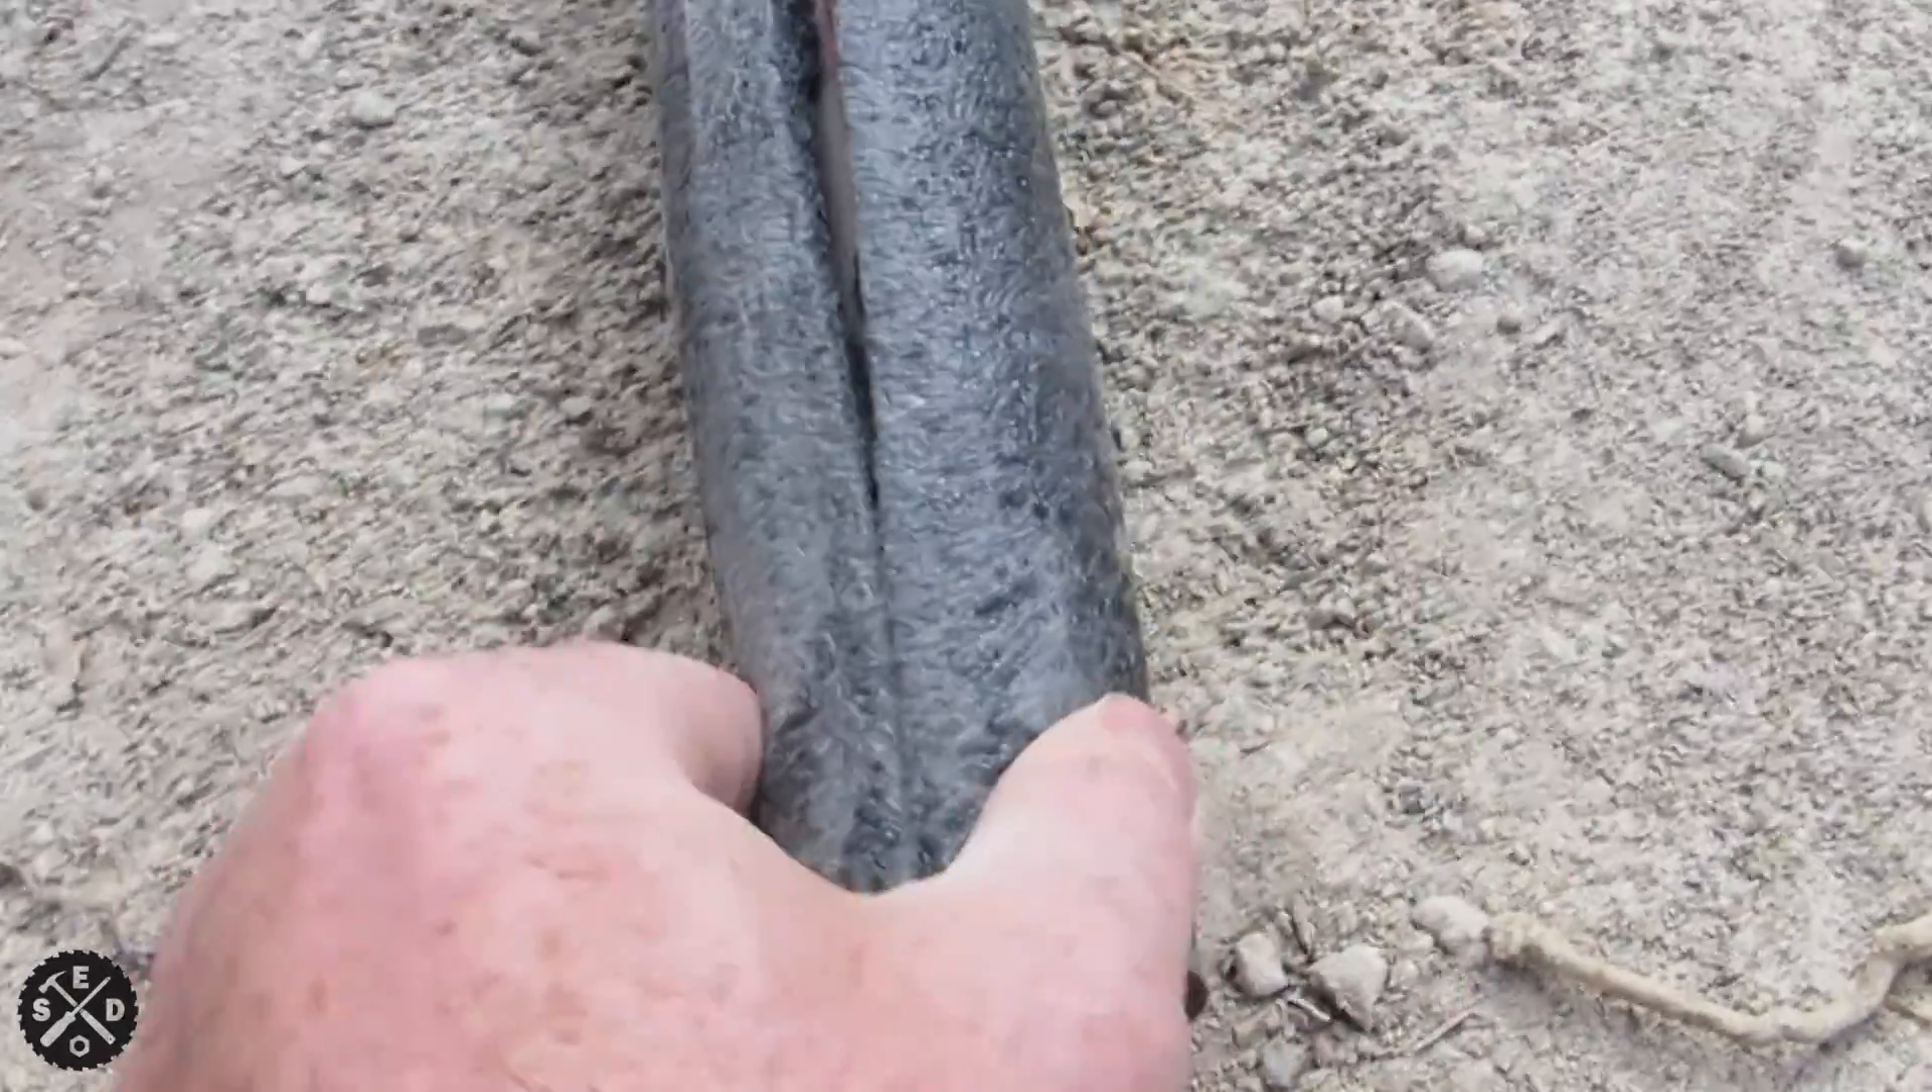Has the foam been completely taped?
No.